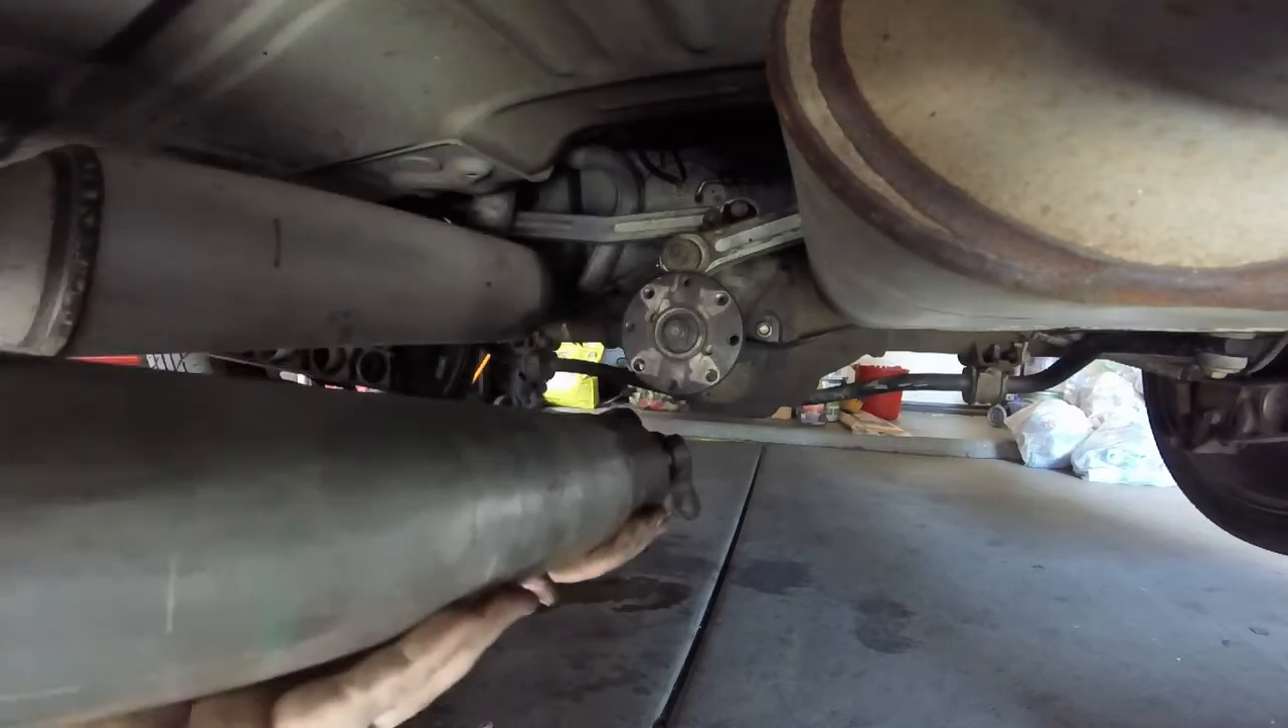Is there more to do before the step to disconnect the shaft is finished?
No.